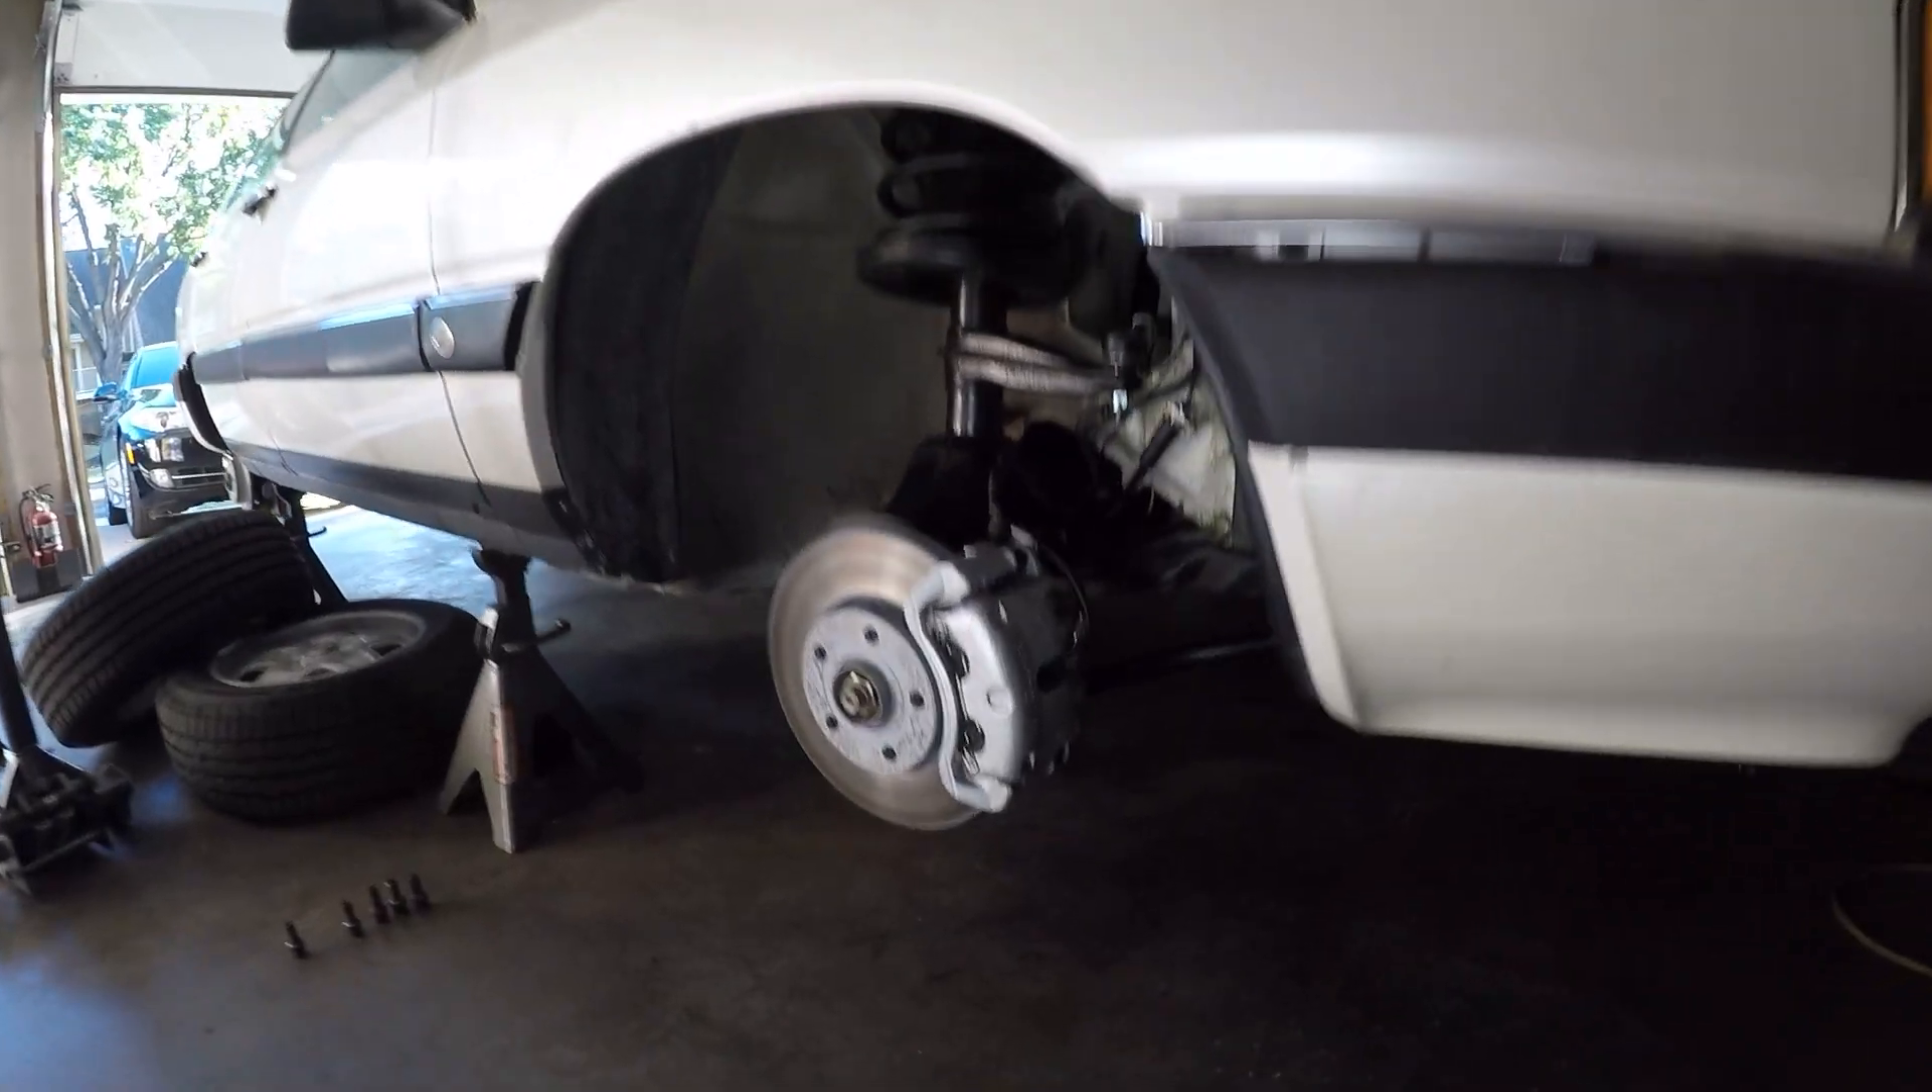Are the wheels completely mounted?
No.